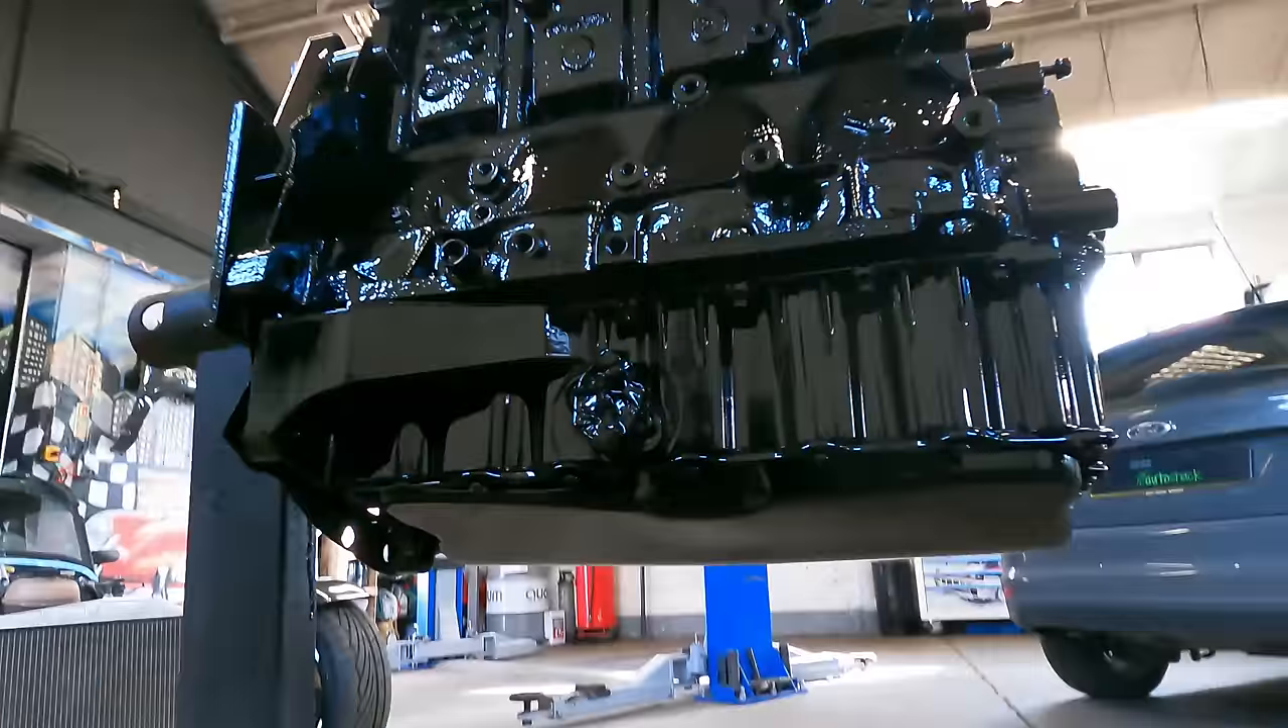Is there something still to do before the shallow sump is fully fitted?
No.